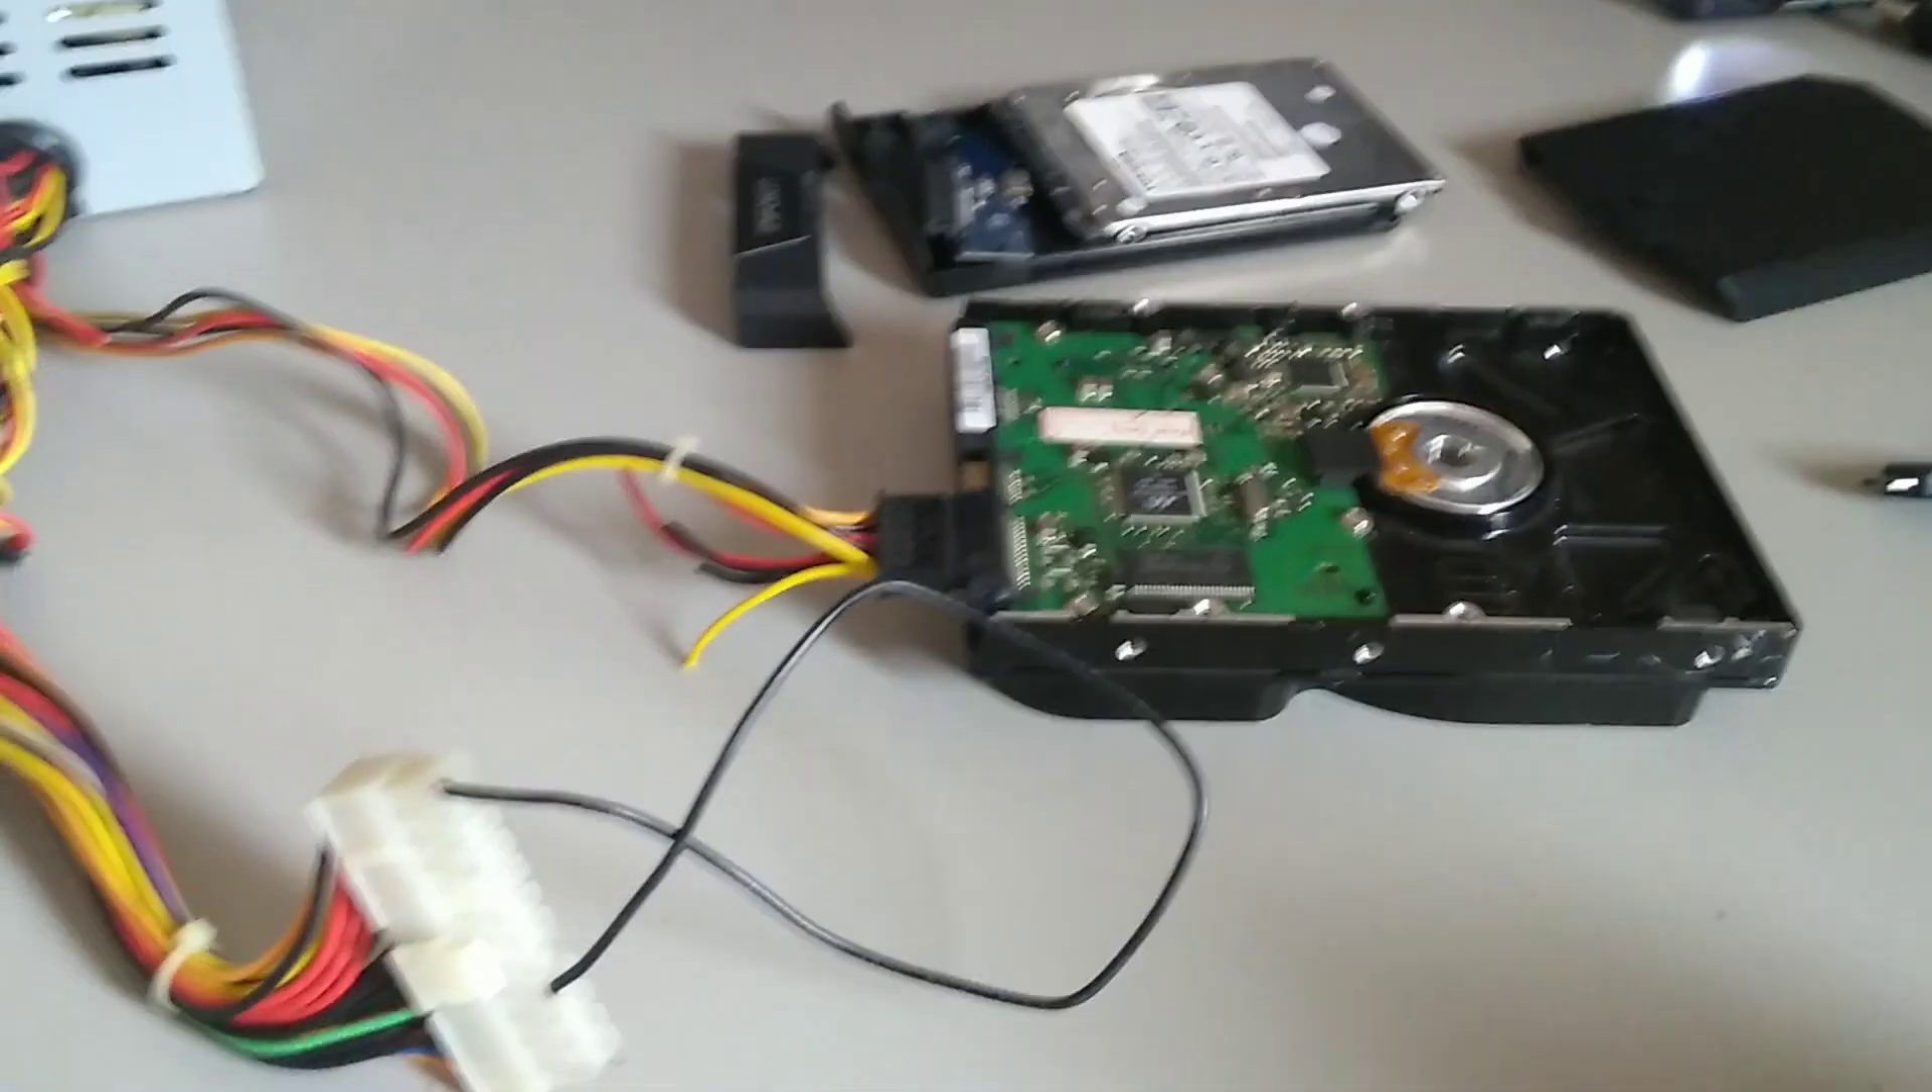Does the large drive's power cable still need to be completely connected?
No.